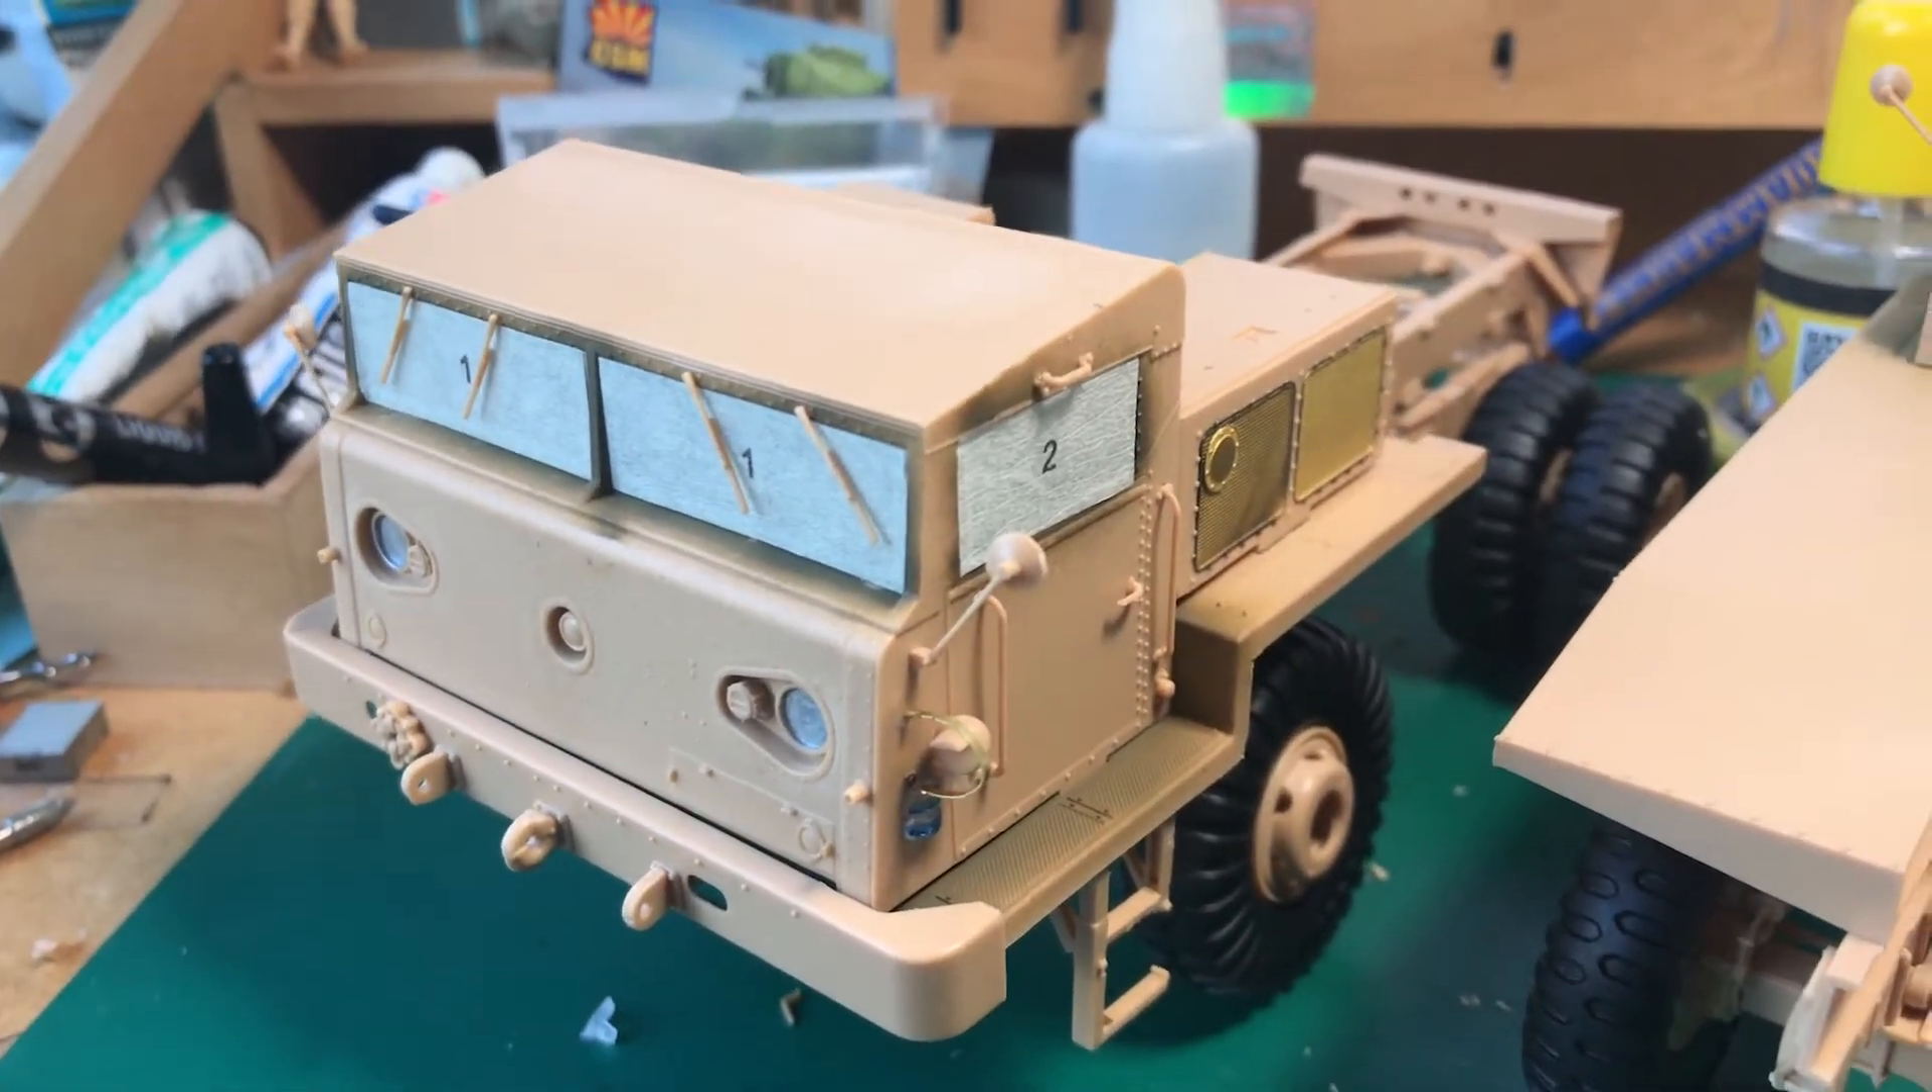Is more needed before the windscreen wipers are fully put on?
No.